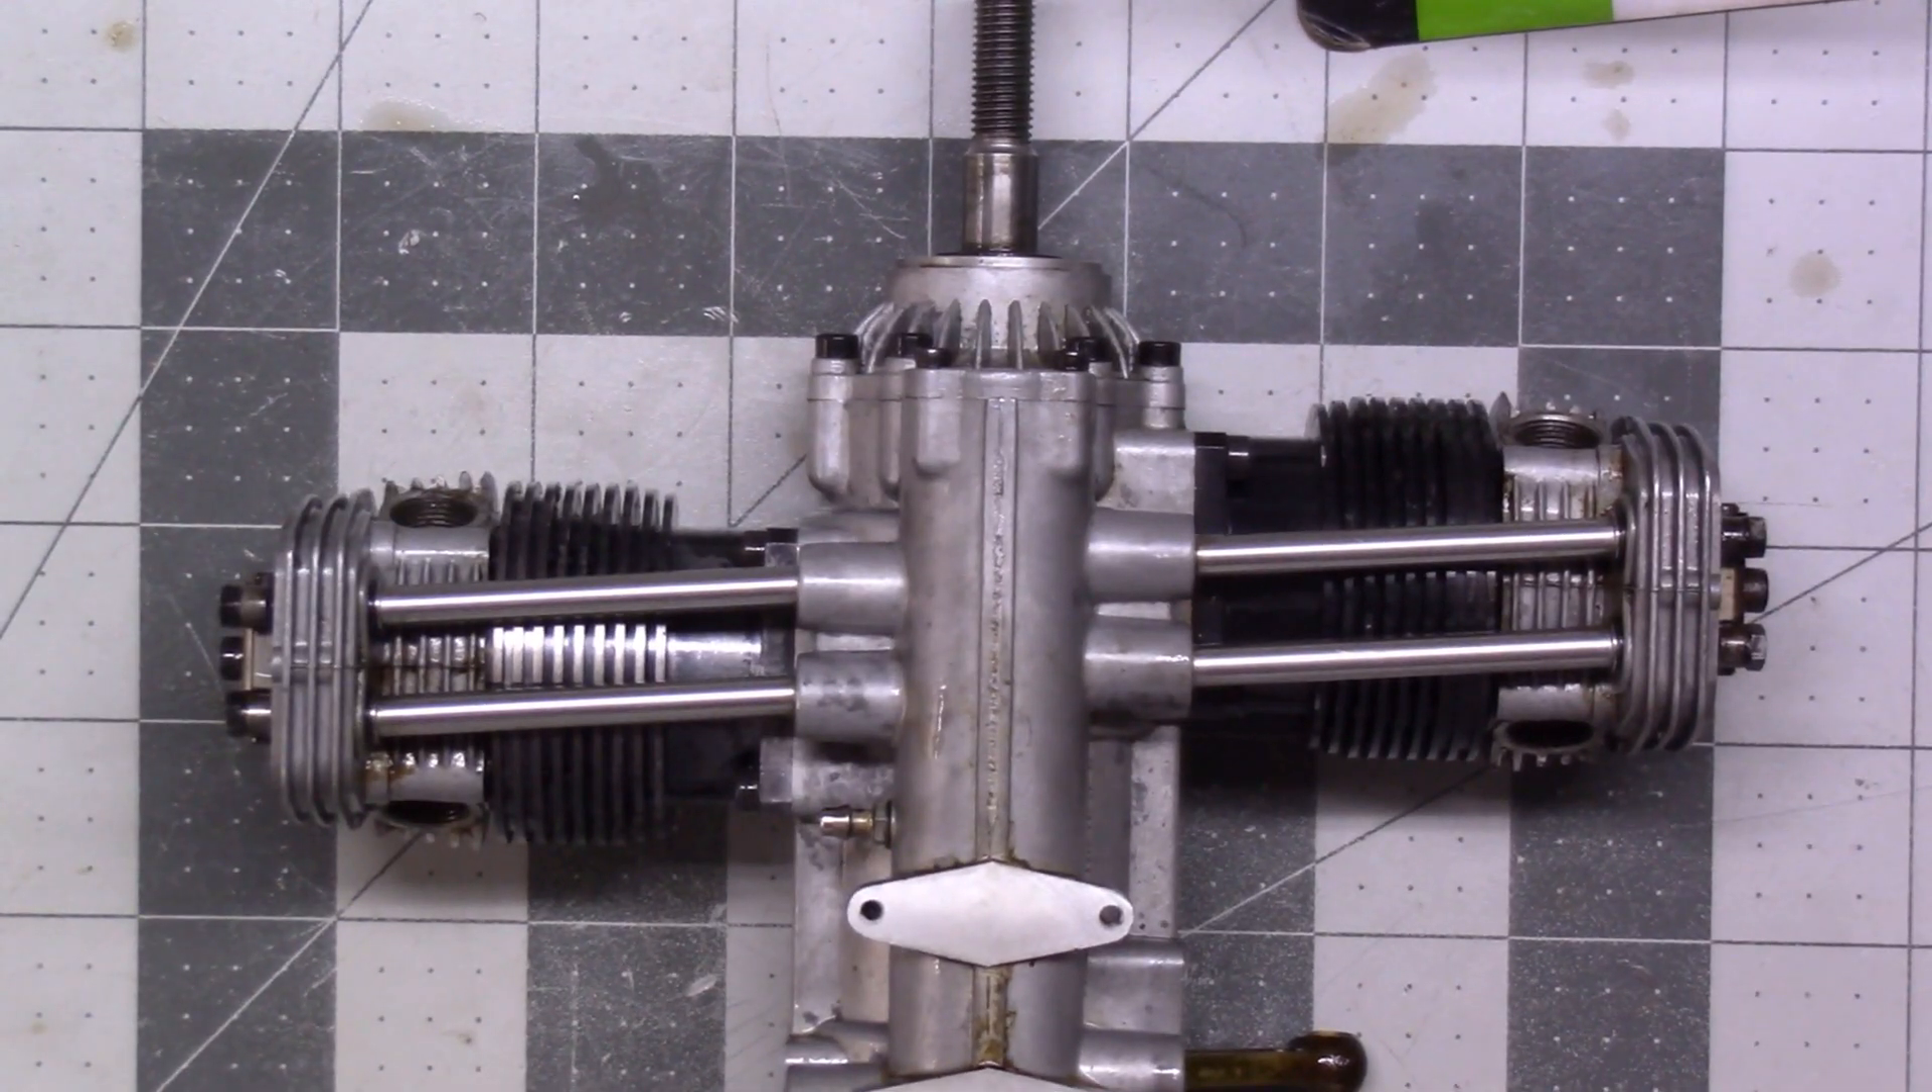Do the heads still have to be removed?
Yes.